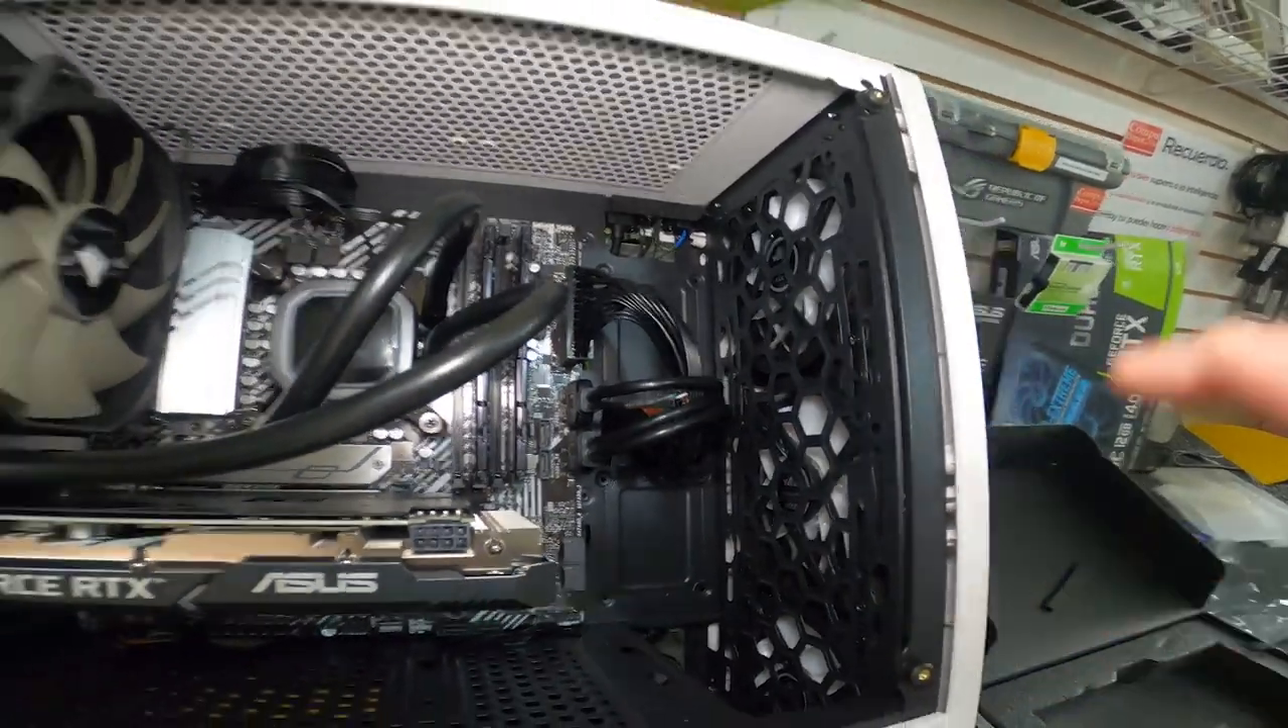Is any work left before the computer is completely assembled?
Yes.